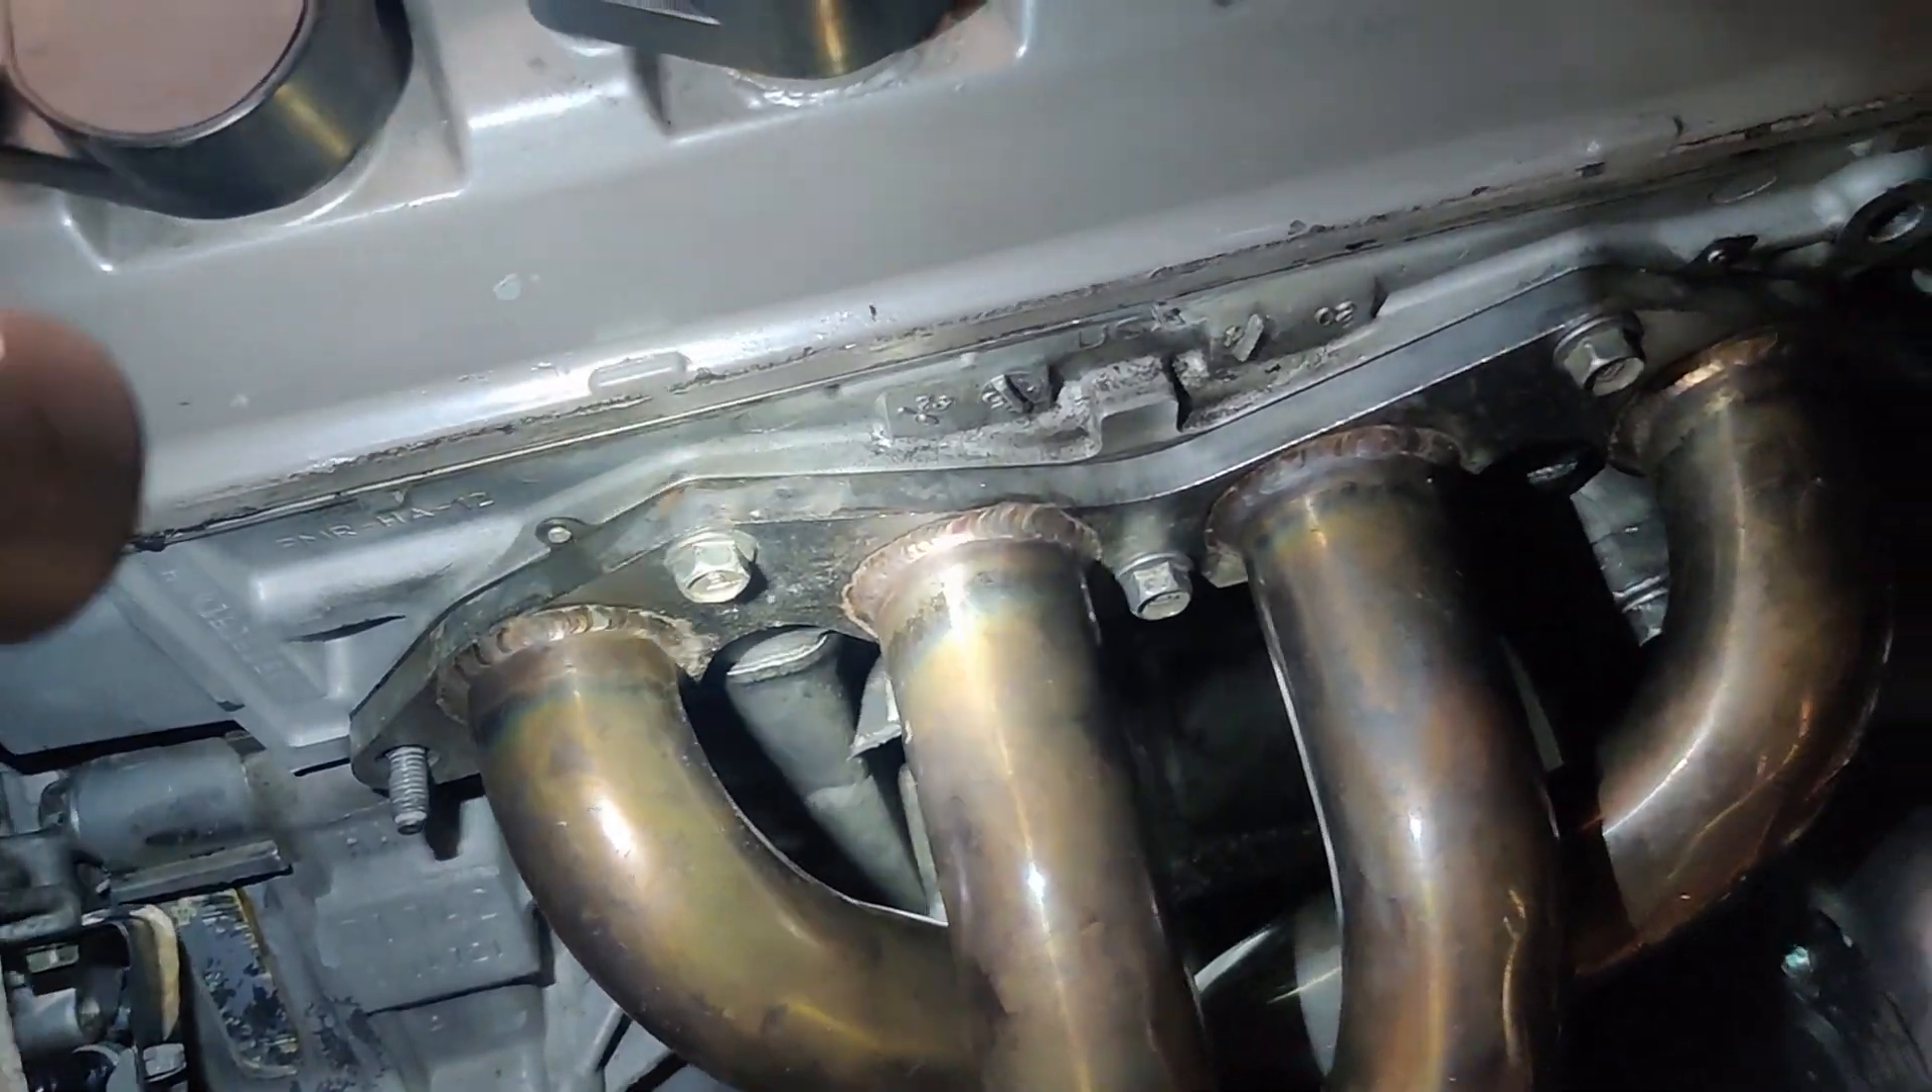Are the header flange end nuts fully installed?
No.